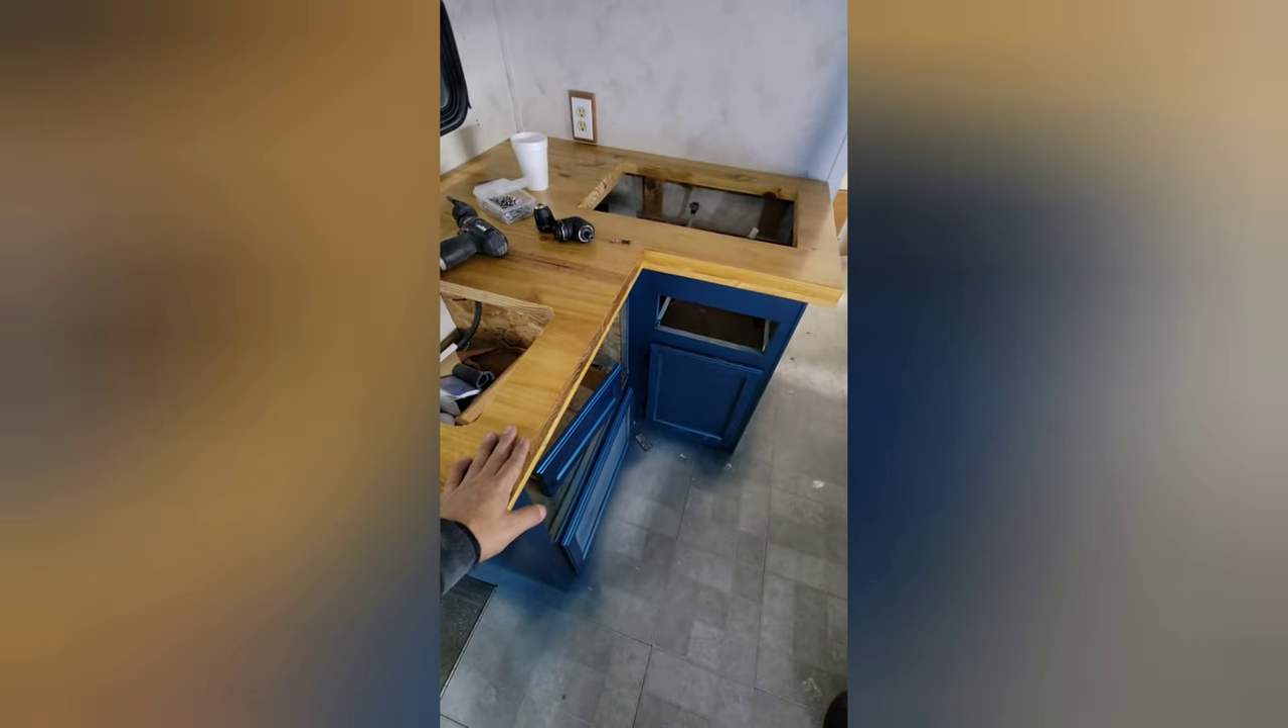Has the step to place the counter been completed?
Yes.